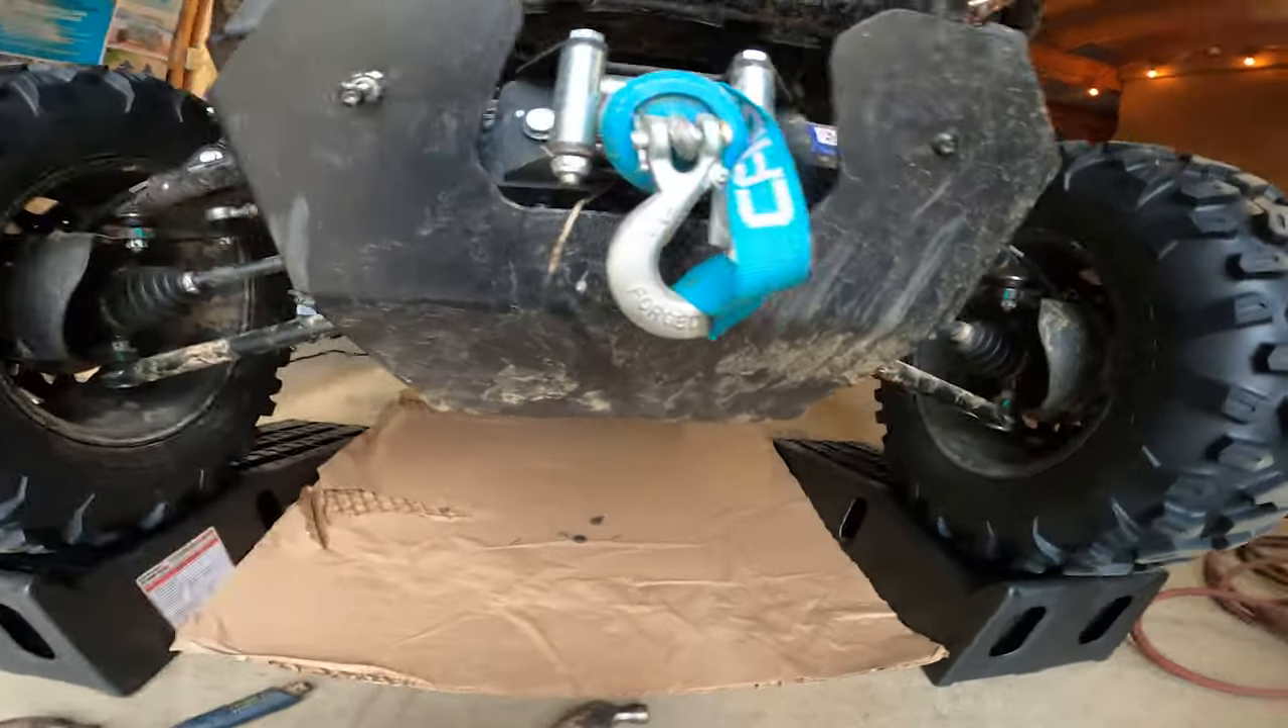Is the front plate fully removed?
No.